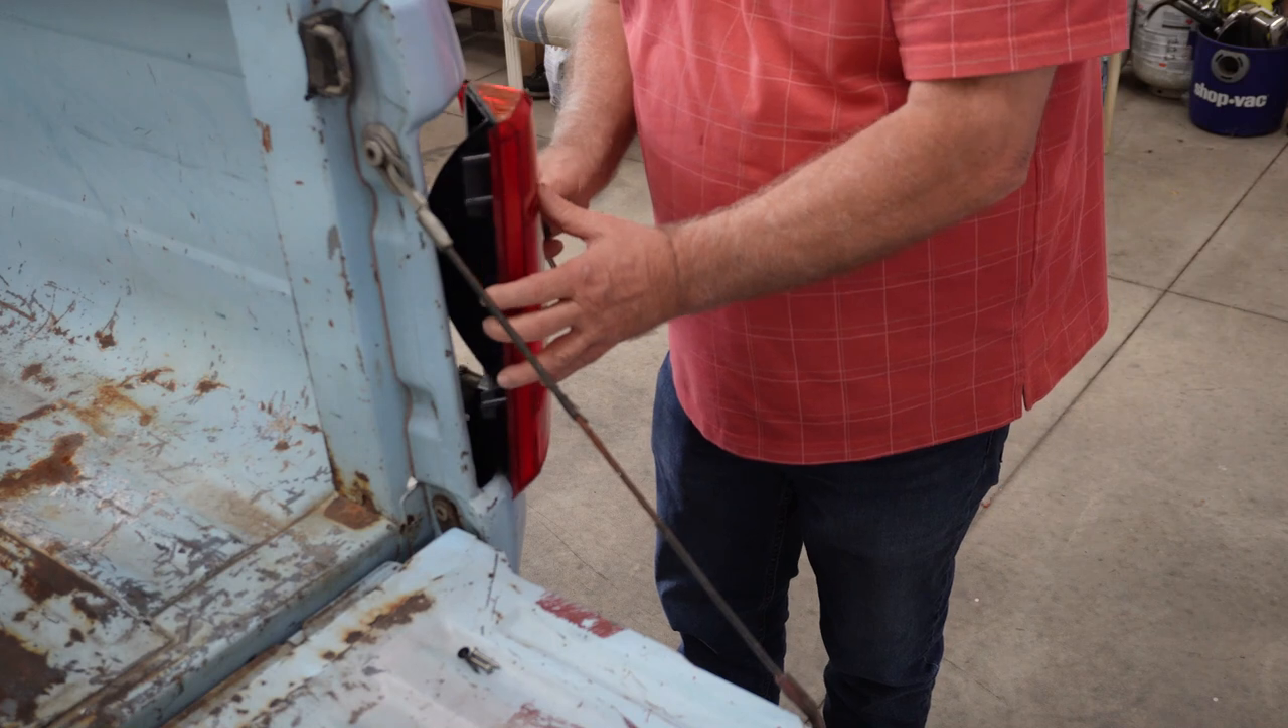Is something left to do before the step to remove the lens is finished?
Yes.